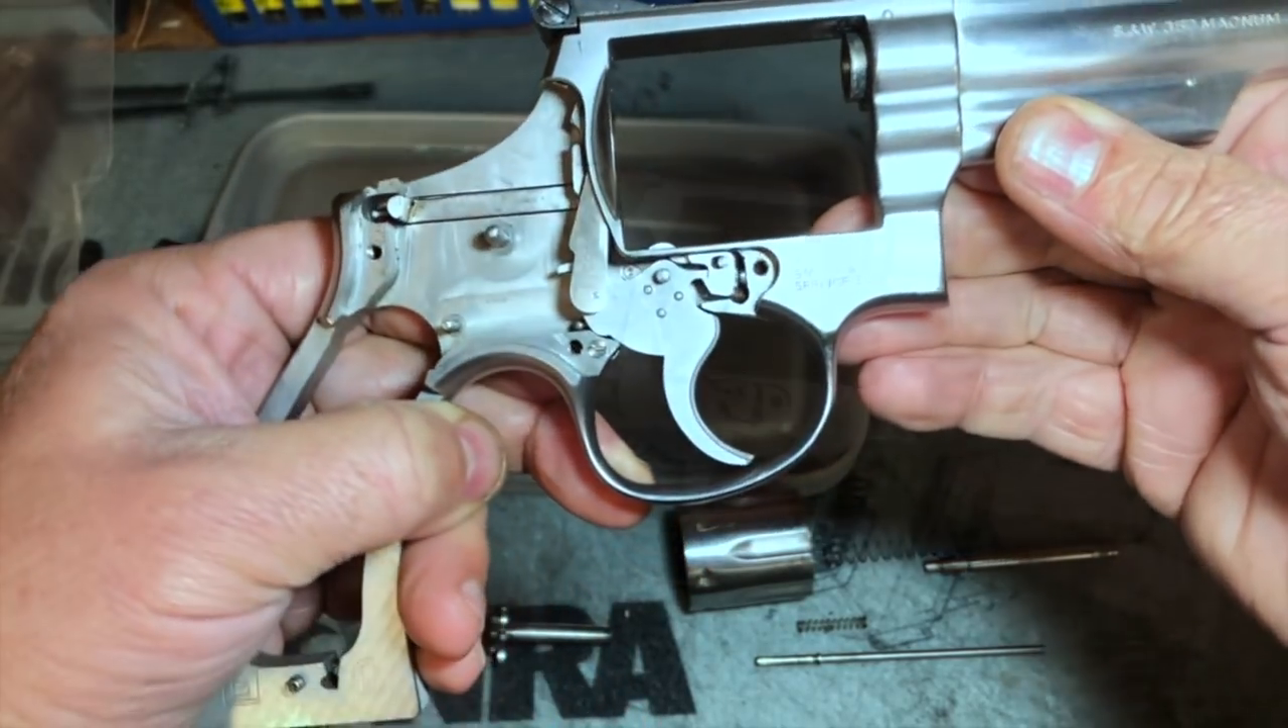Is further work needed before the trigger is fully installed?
No.